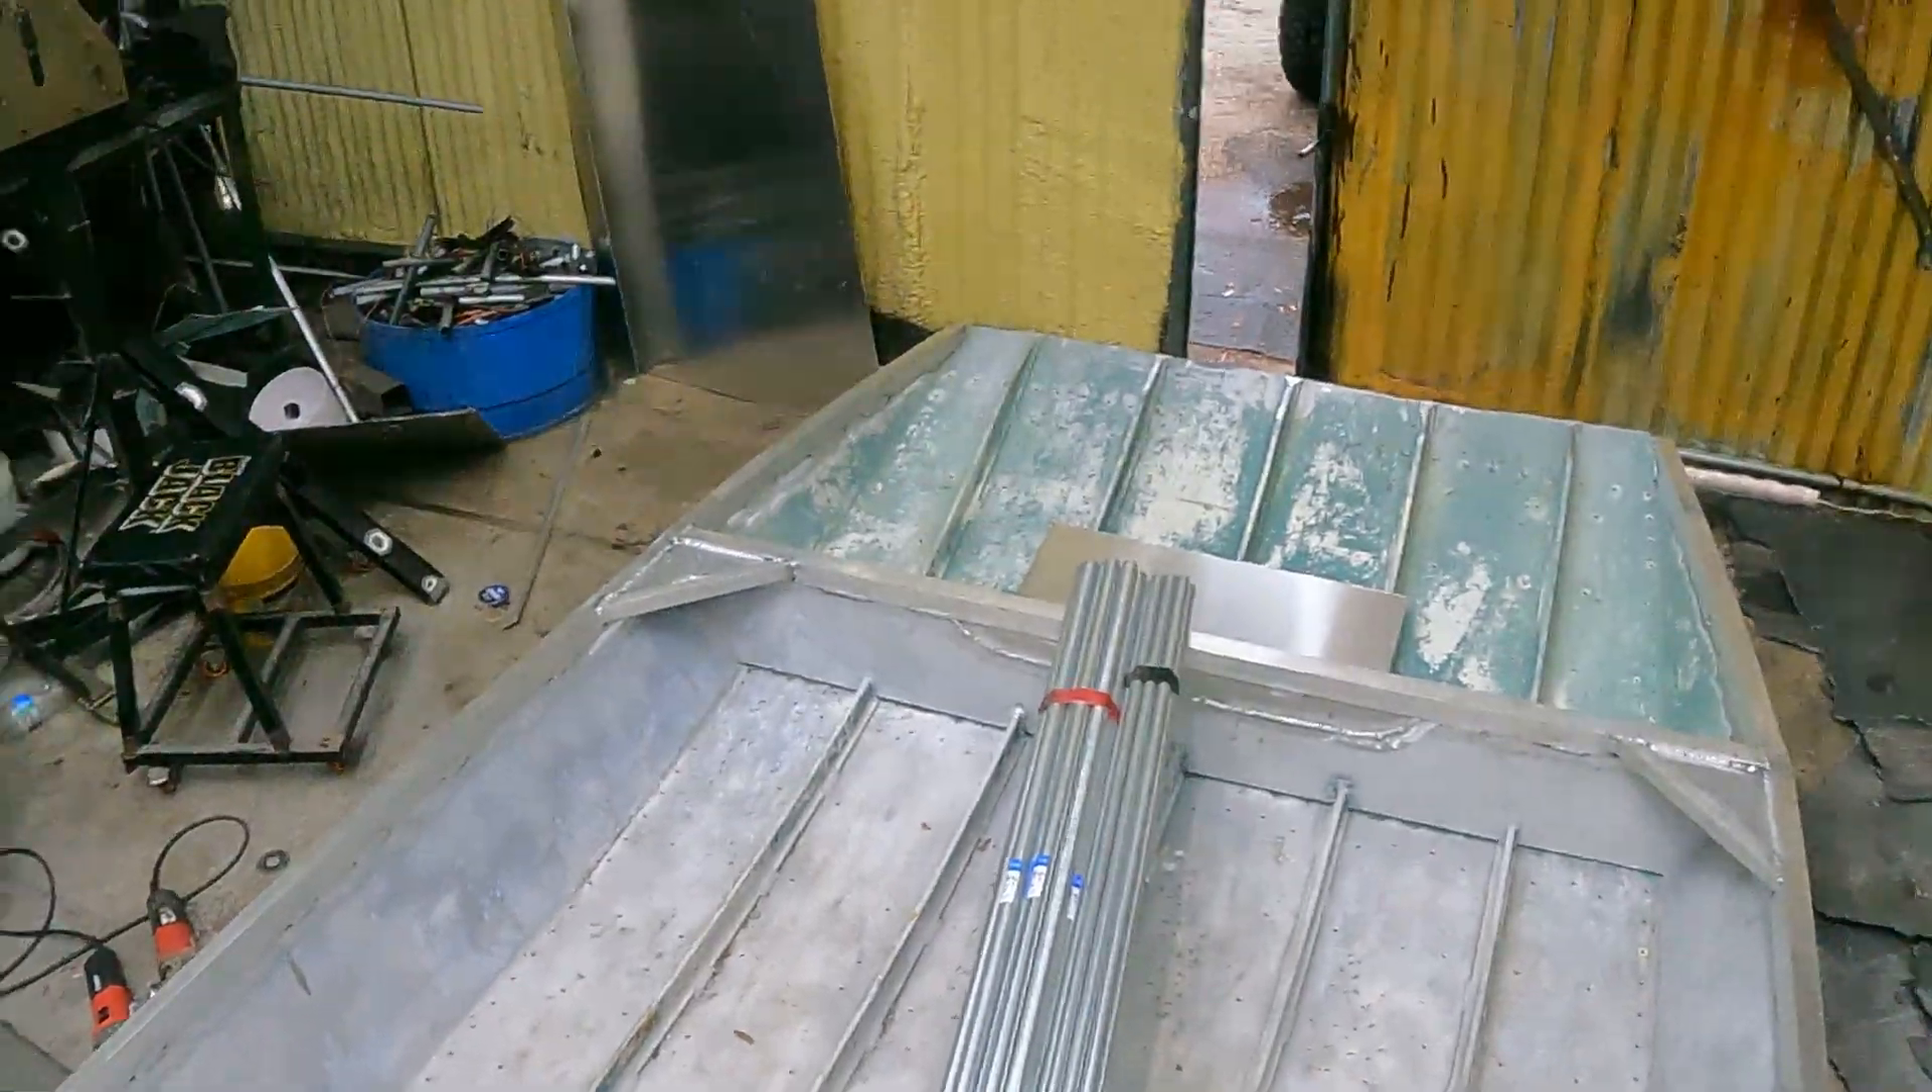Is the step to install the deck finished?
No.